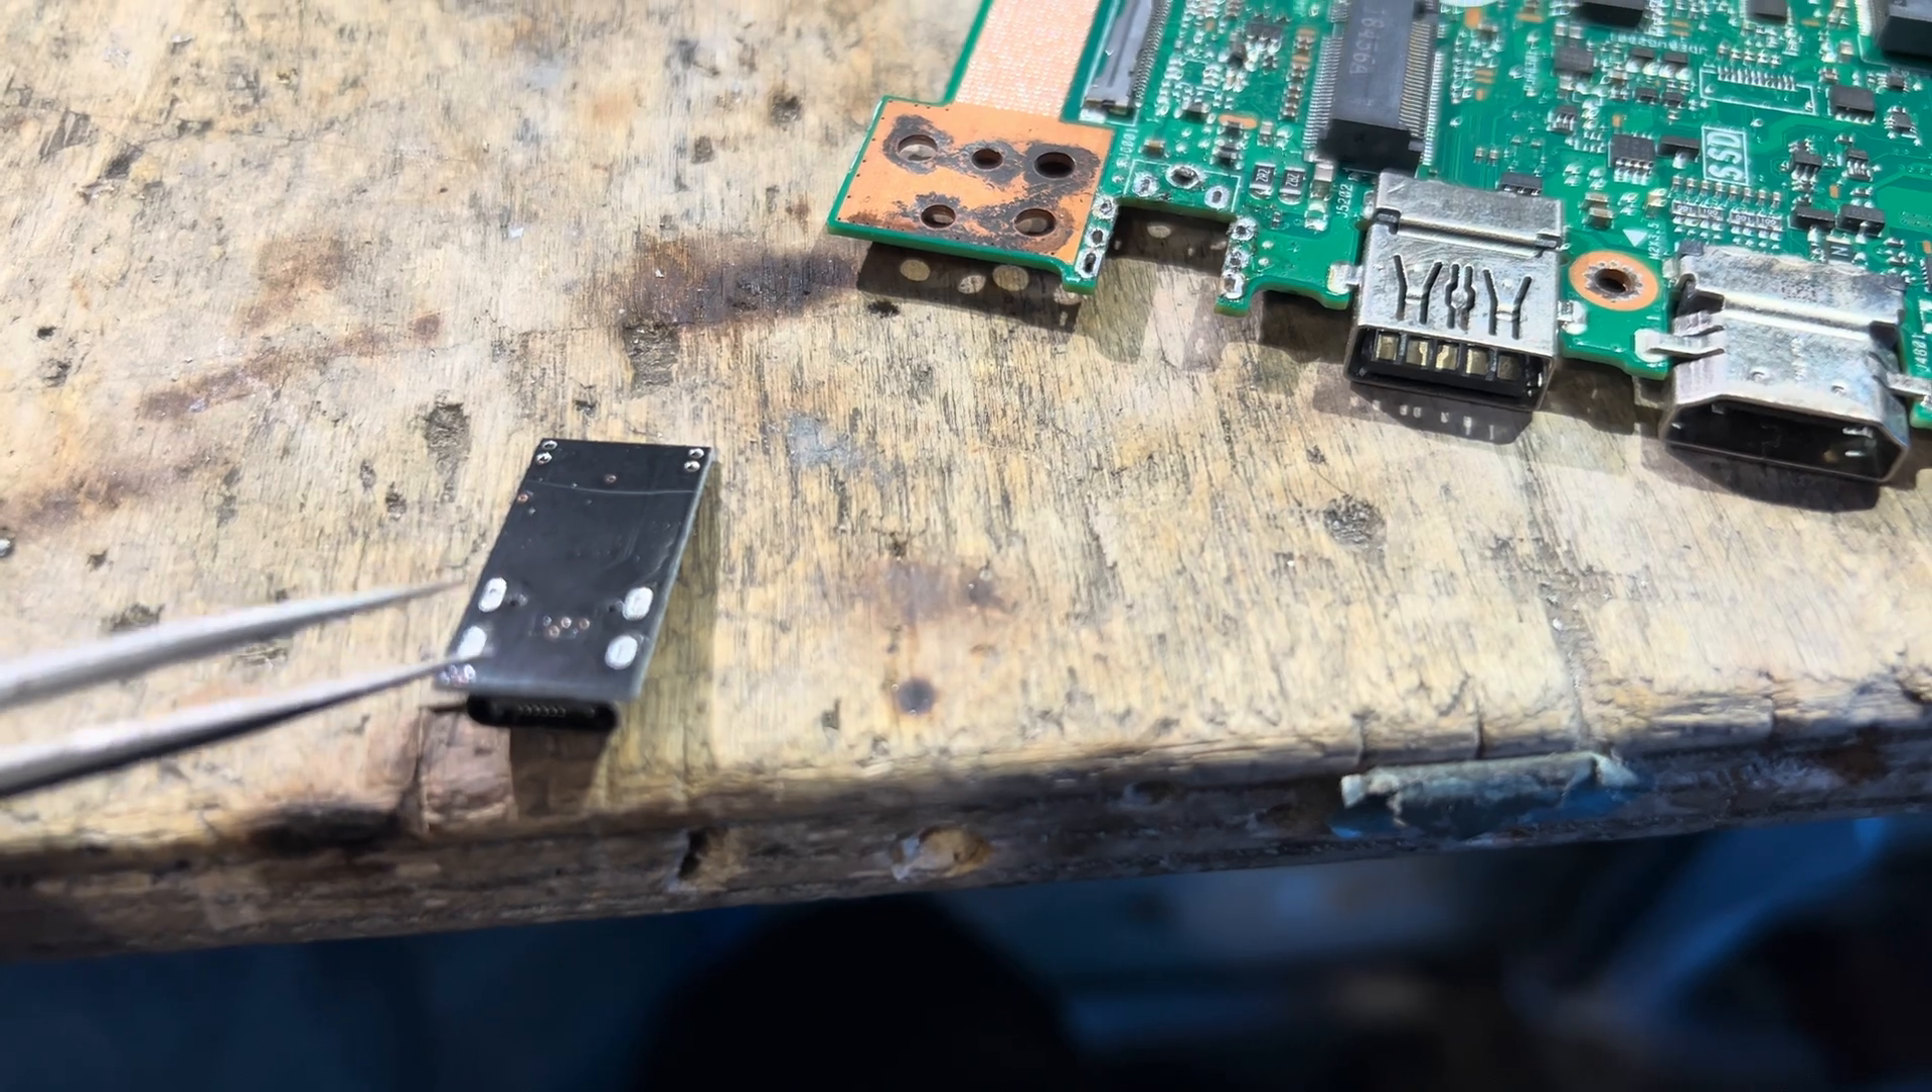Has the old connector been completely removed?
Yes.